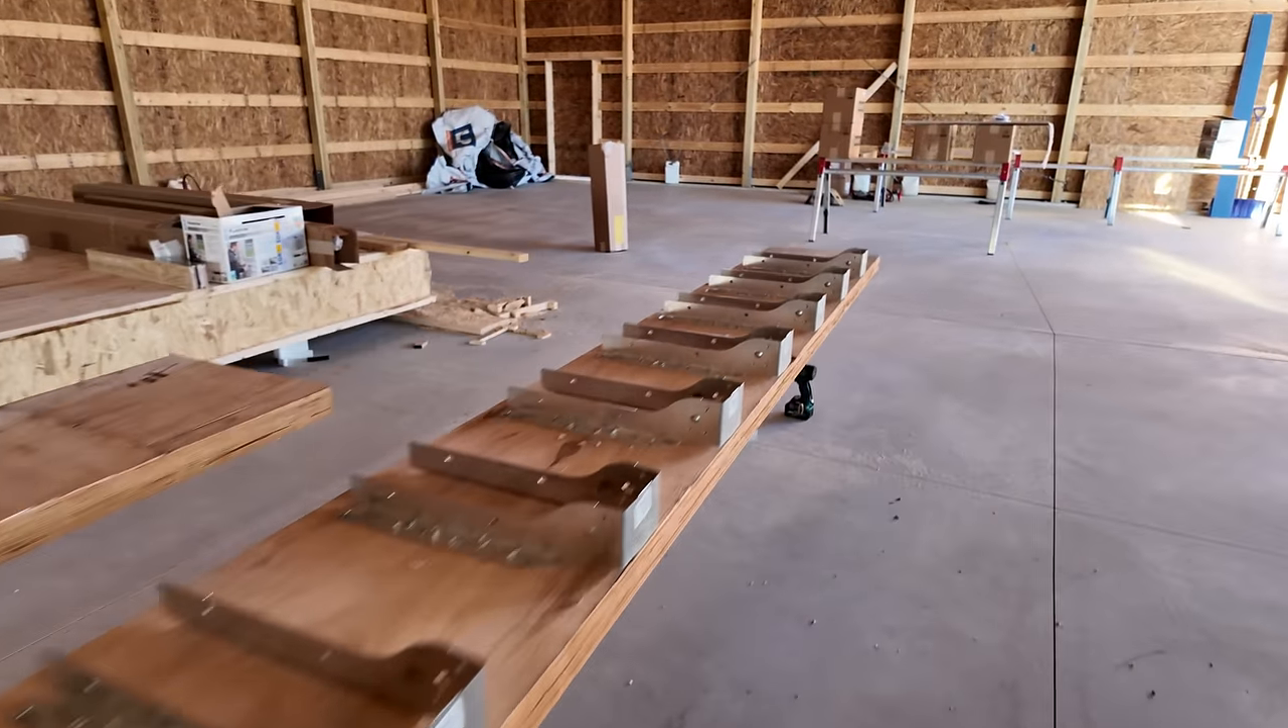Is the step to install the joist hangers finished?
Yes.